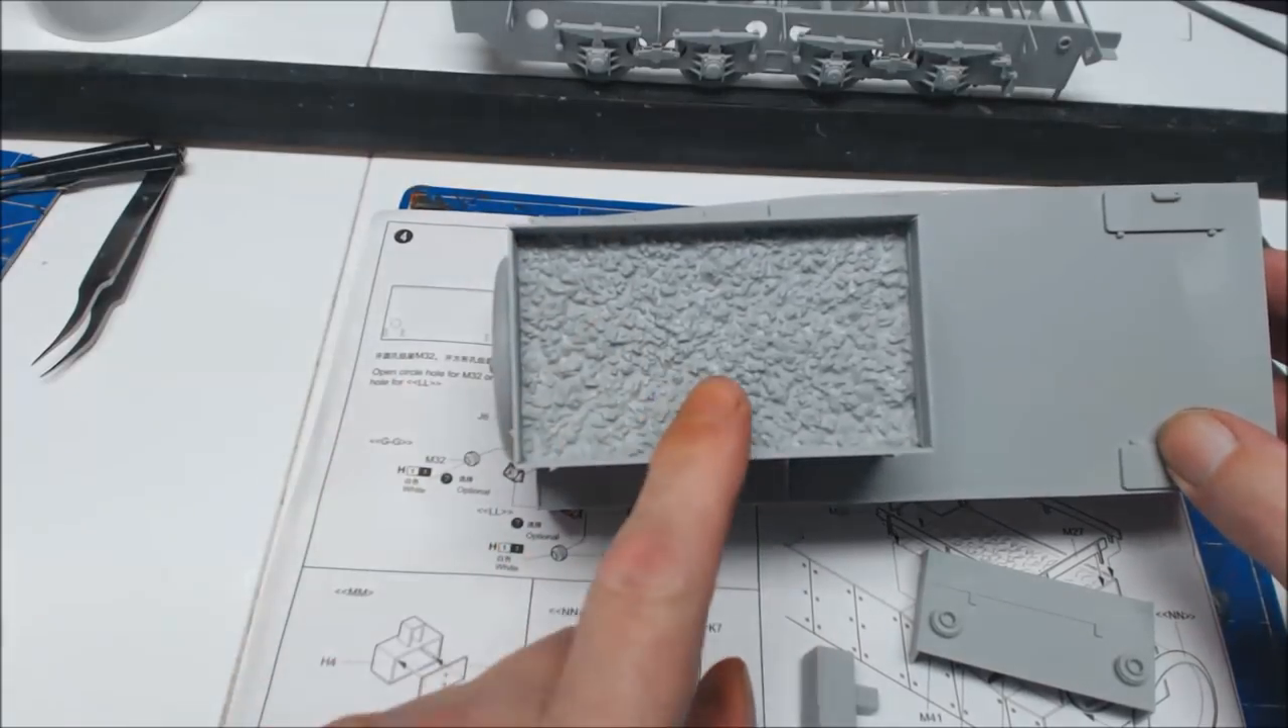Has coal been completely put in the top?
Yes.